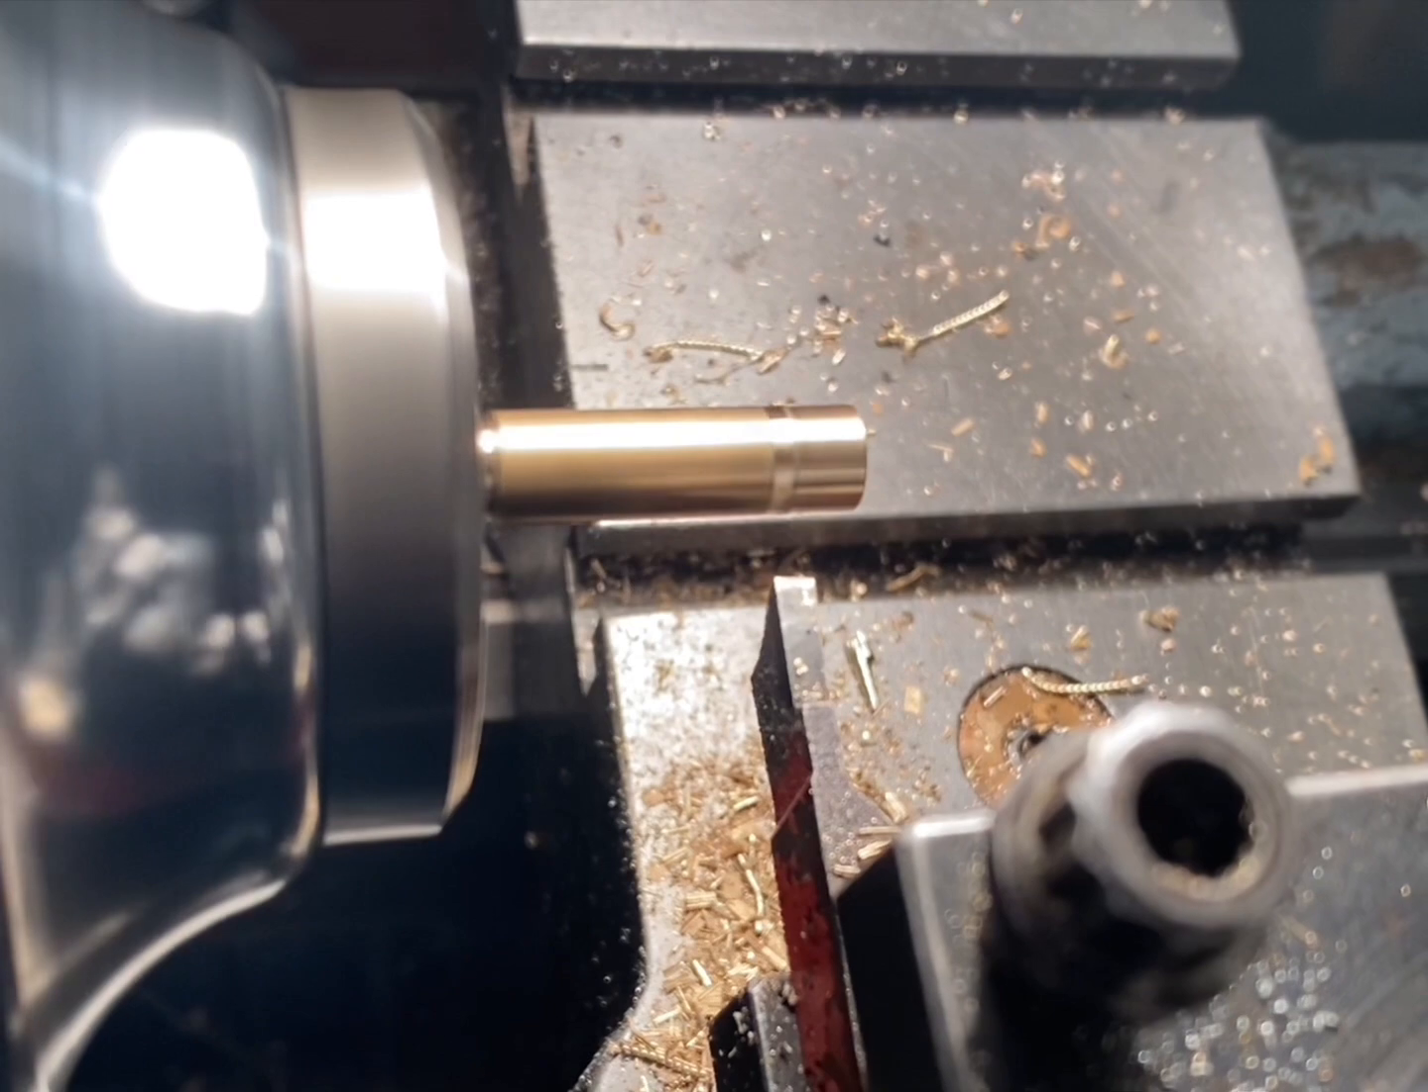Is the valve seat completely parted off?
No.